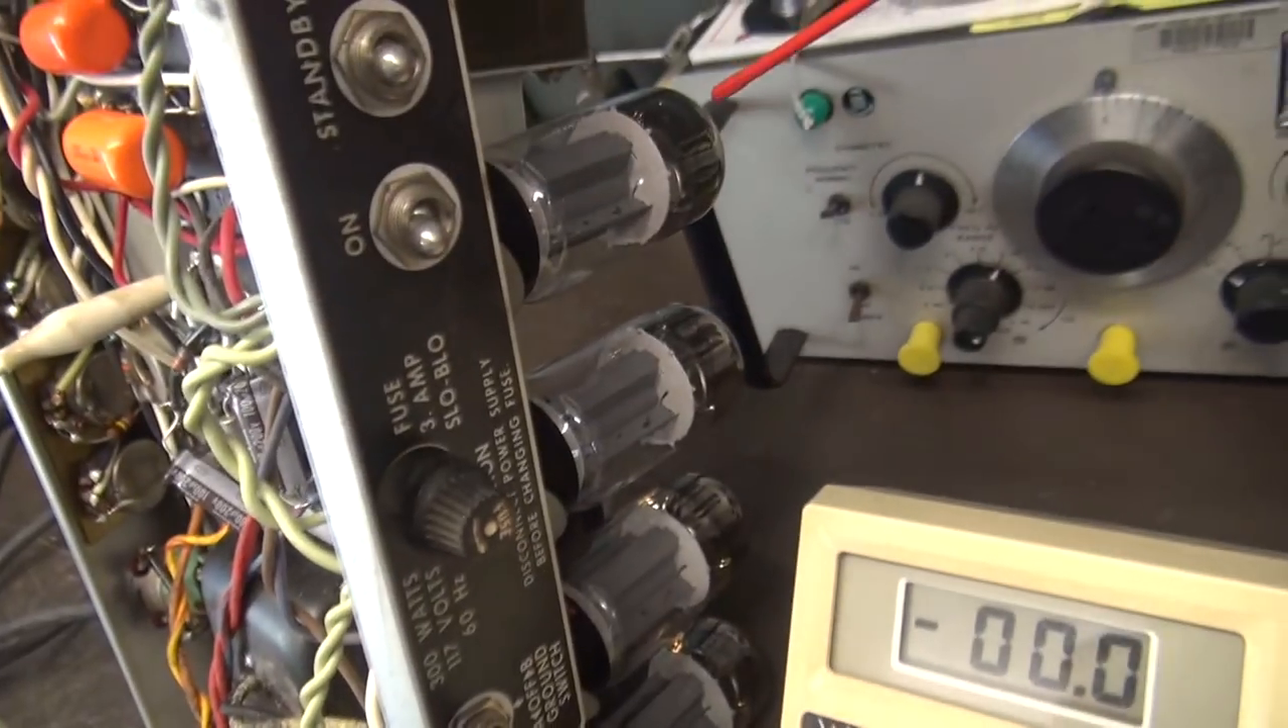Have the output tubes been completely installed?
Yes.